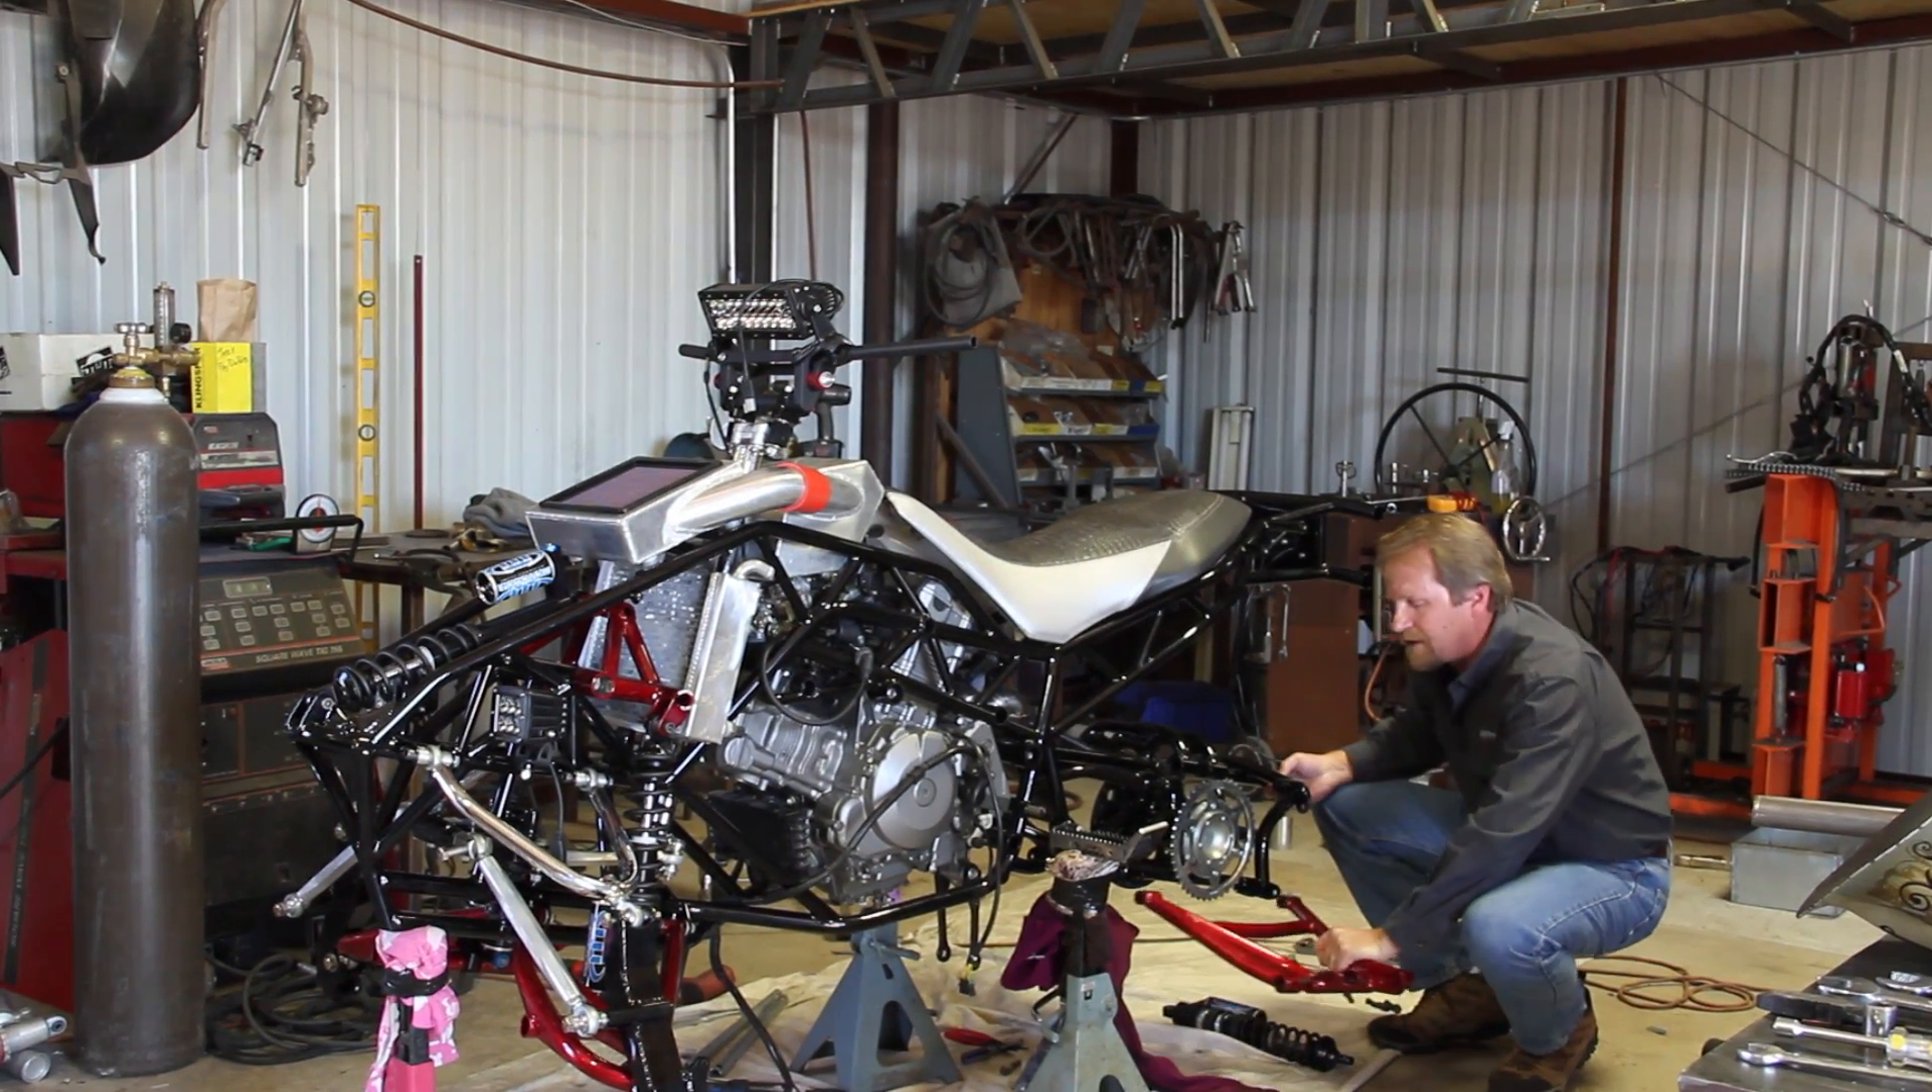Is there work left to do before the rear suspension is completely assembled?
Yes.